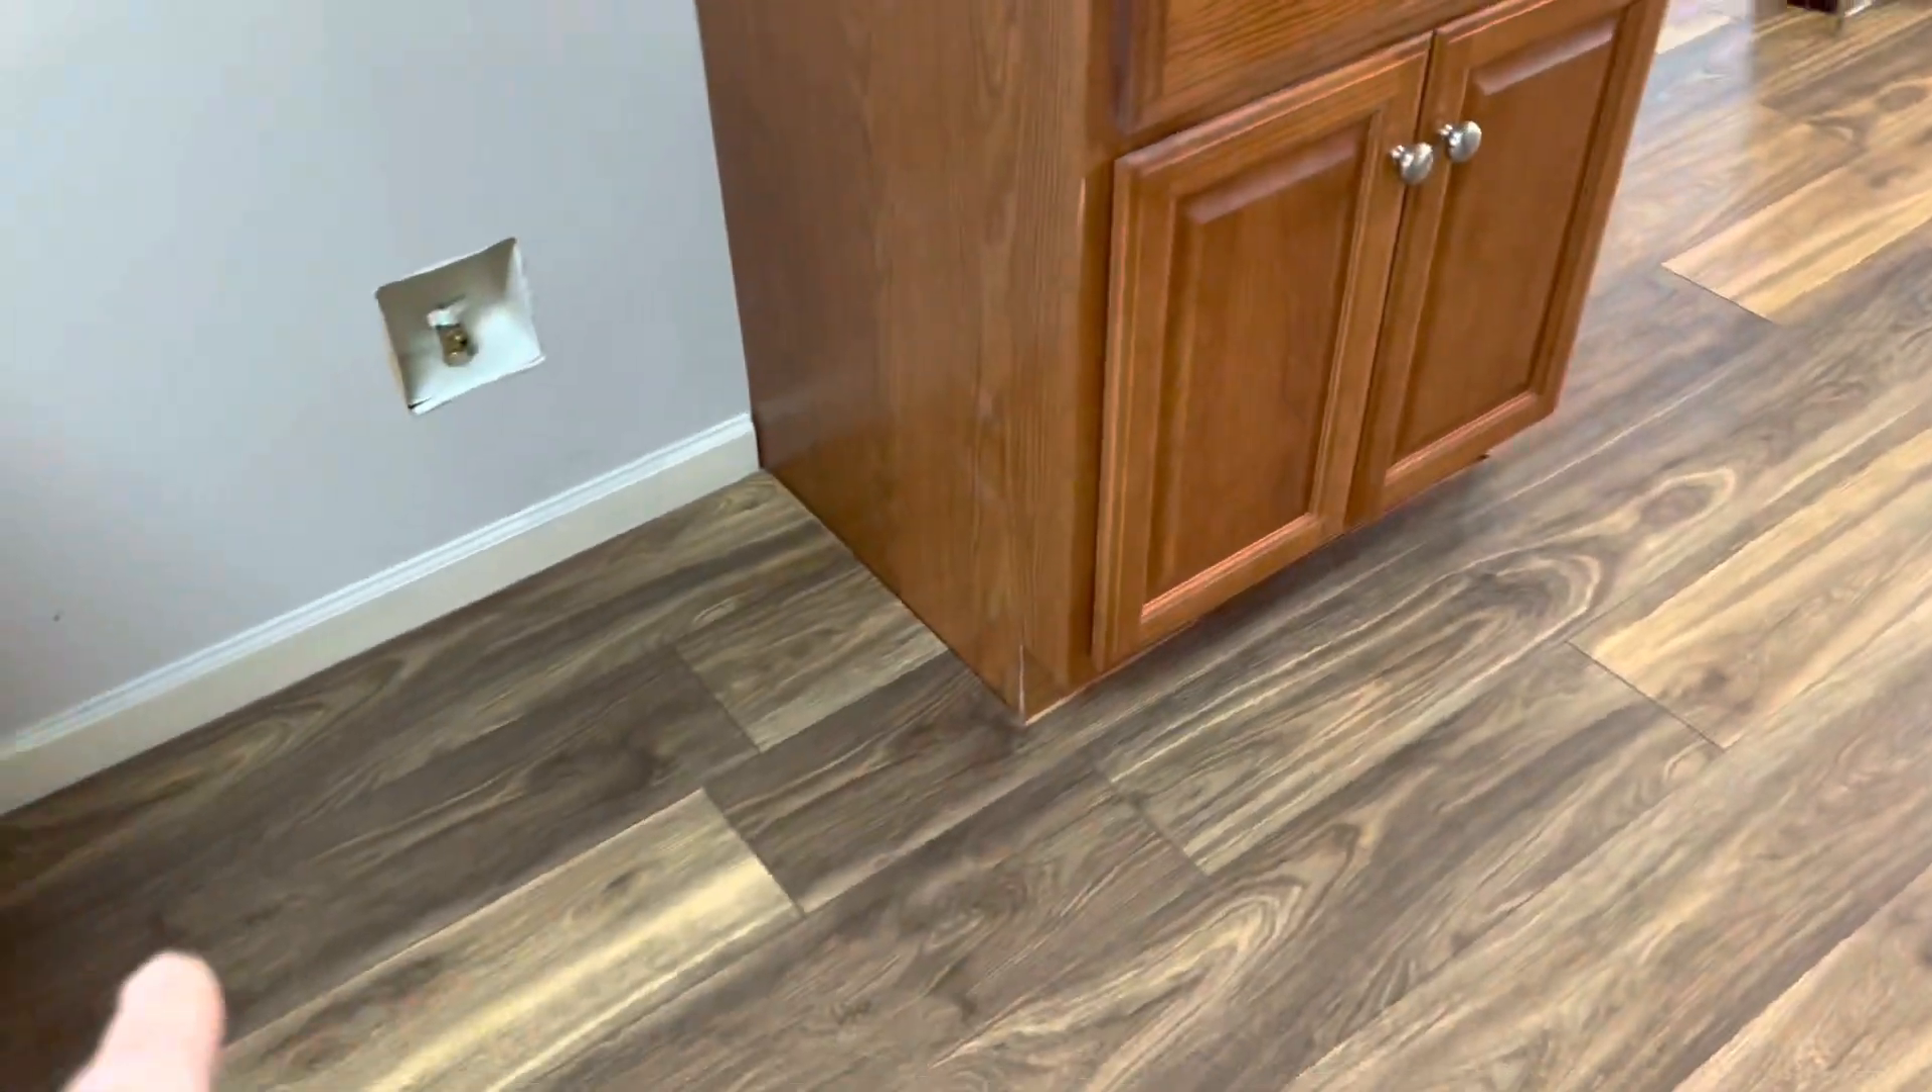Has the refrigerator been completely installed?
No.